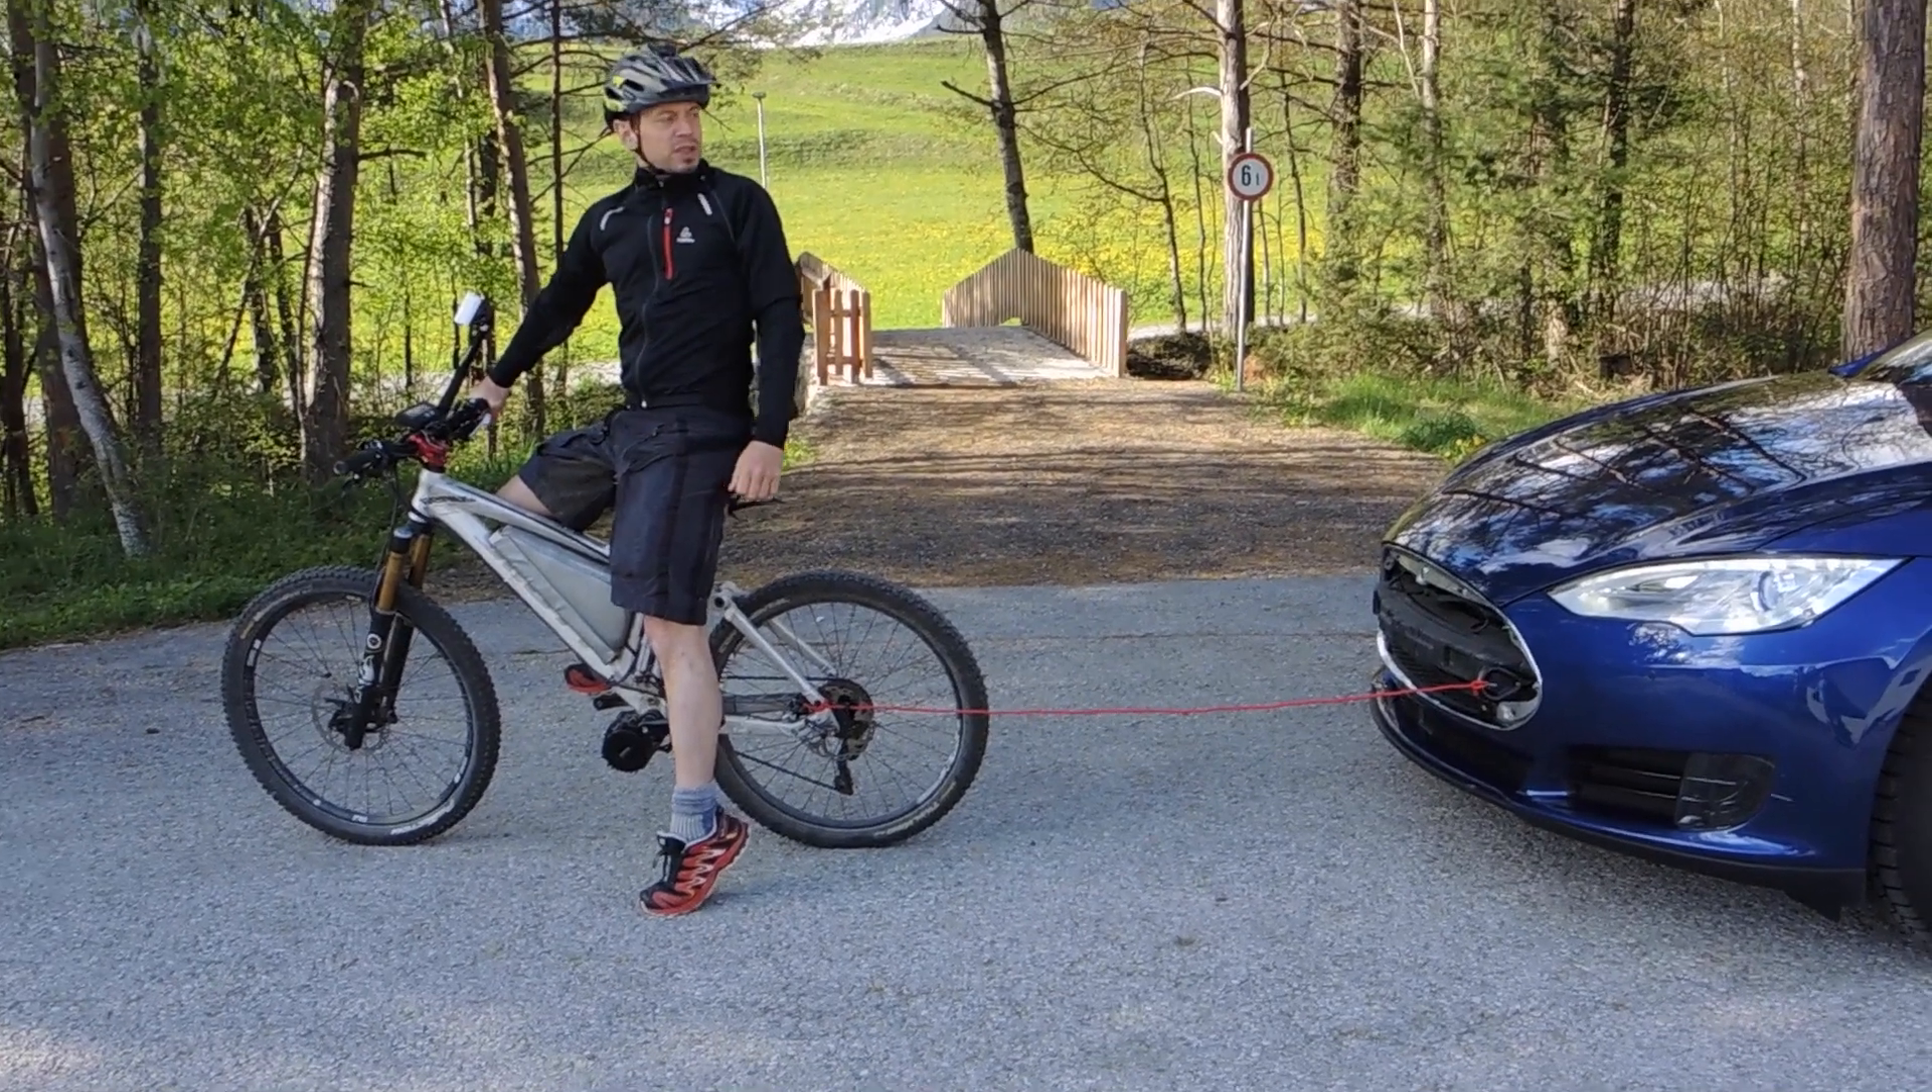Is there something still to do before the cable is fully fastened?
No.